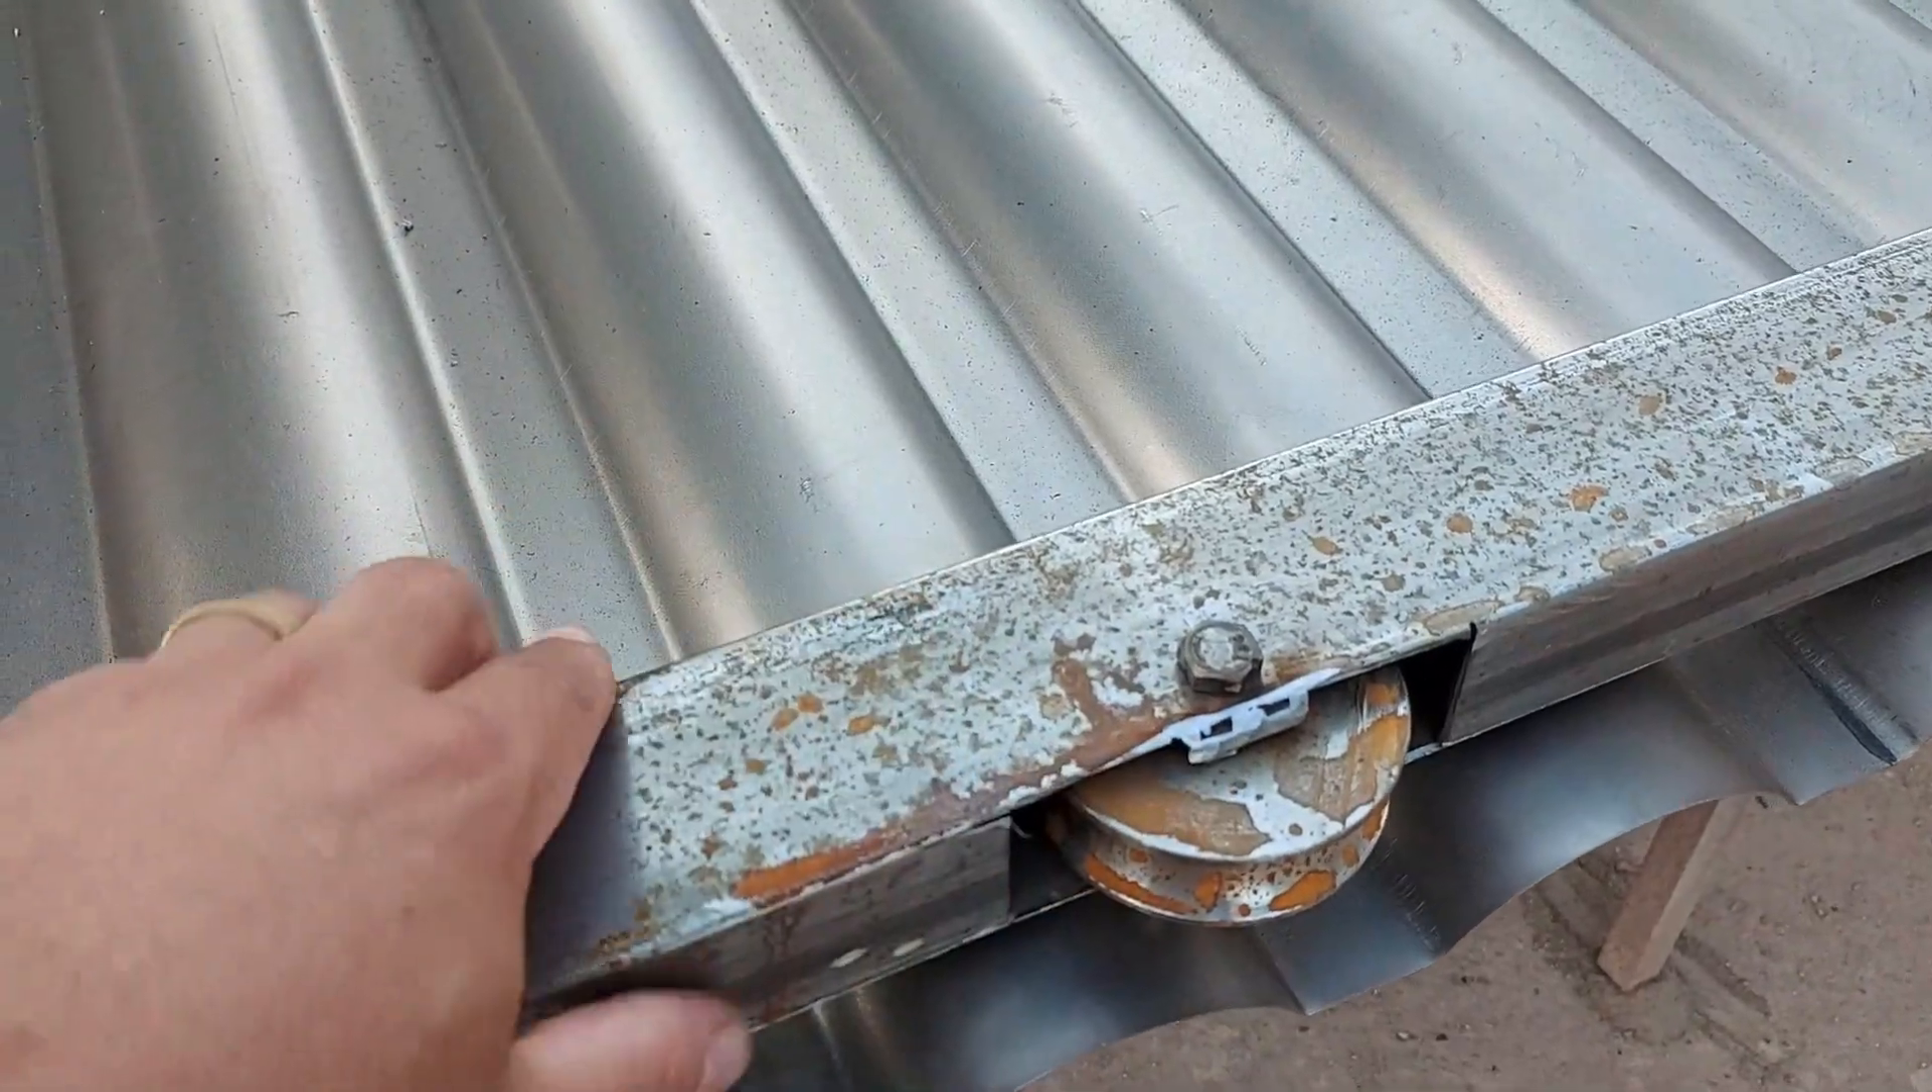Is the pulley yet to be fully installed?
No.